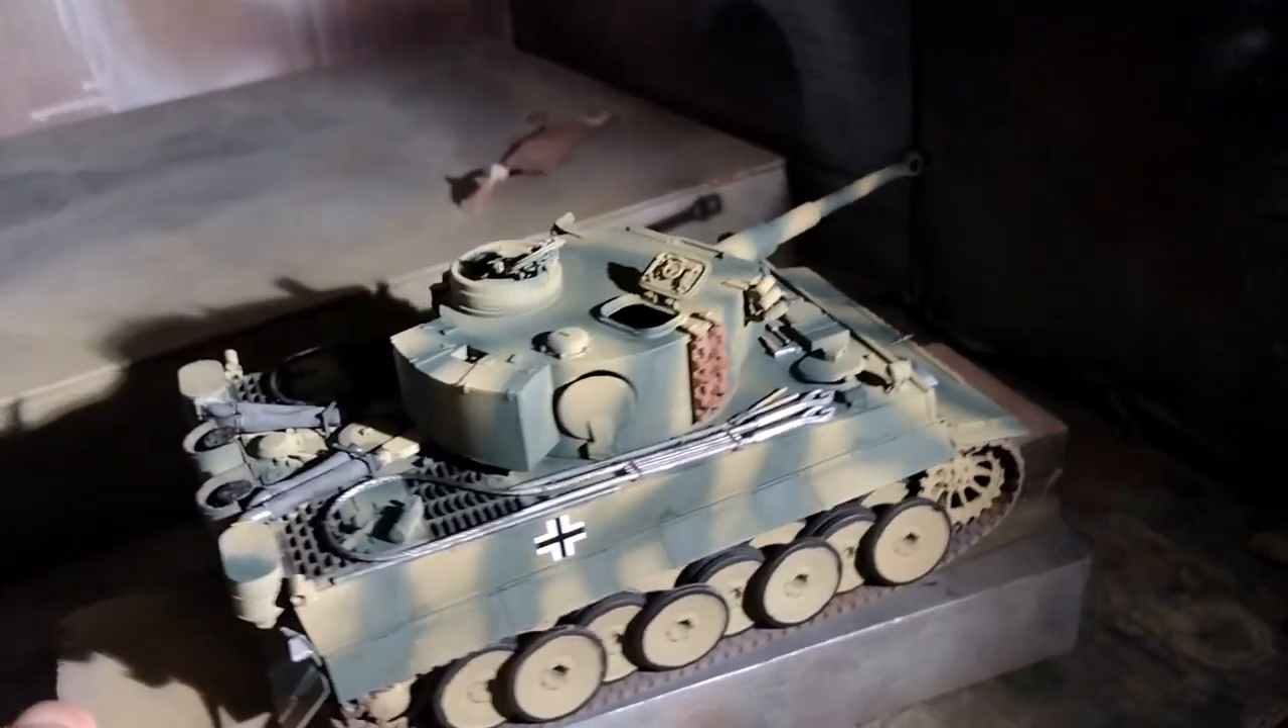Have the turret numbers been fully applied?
No.